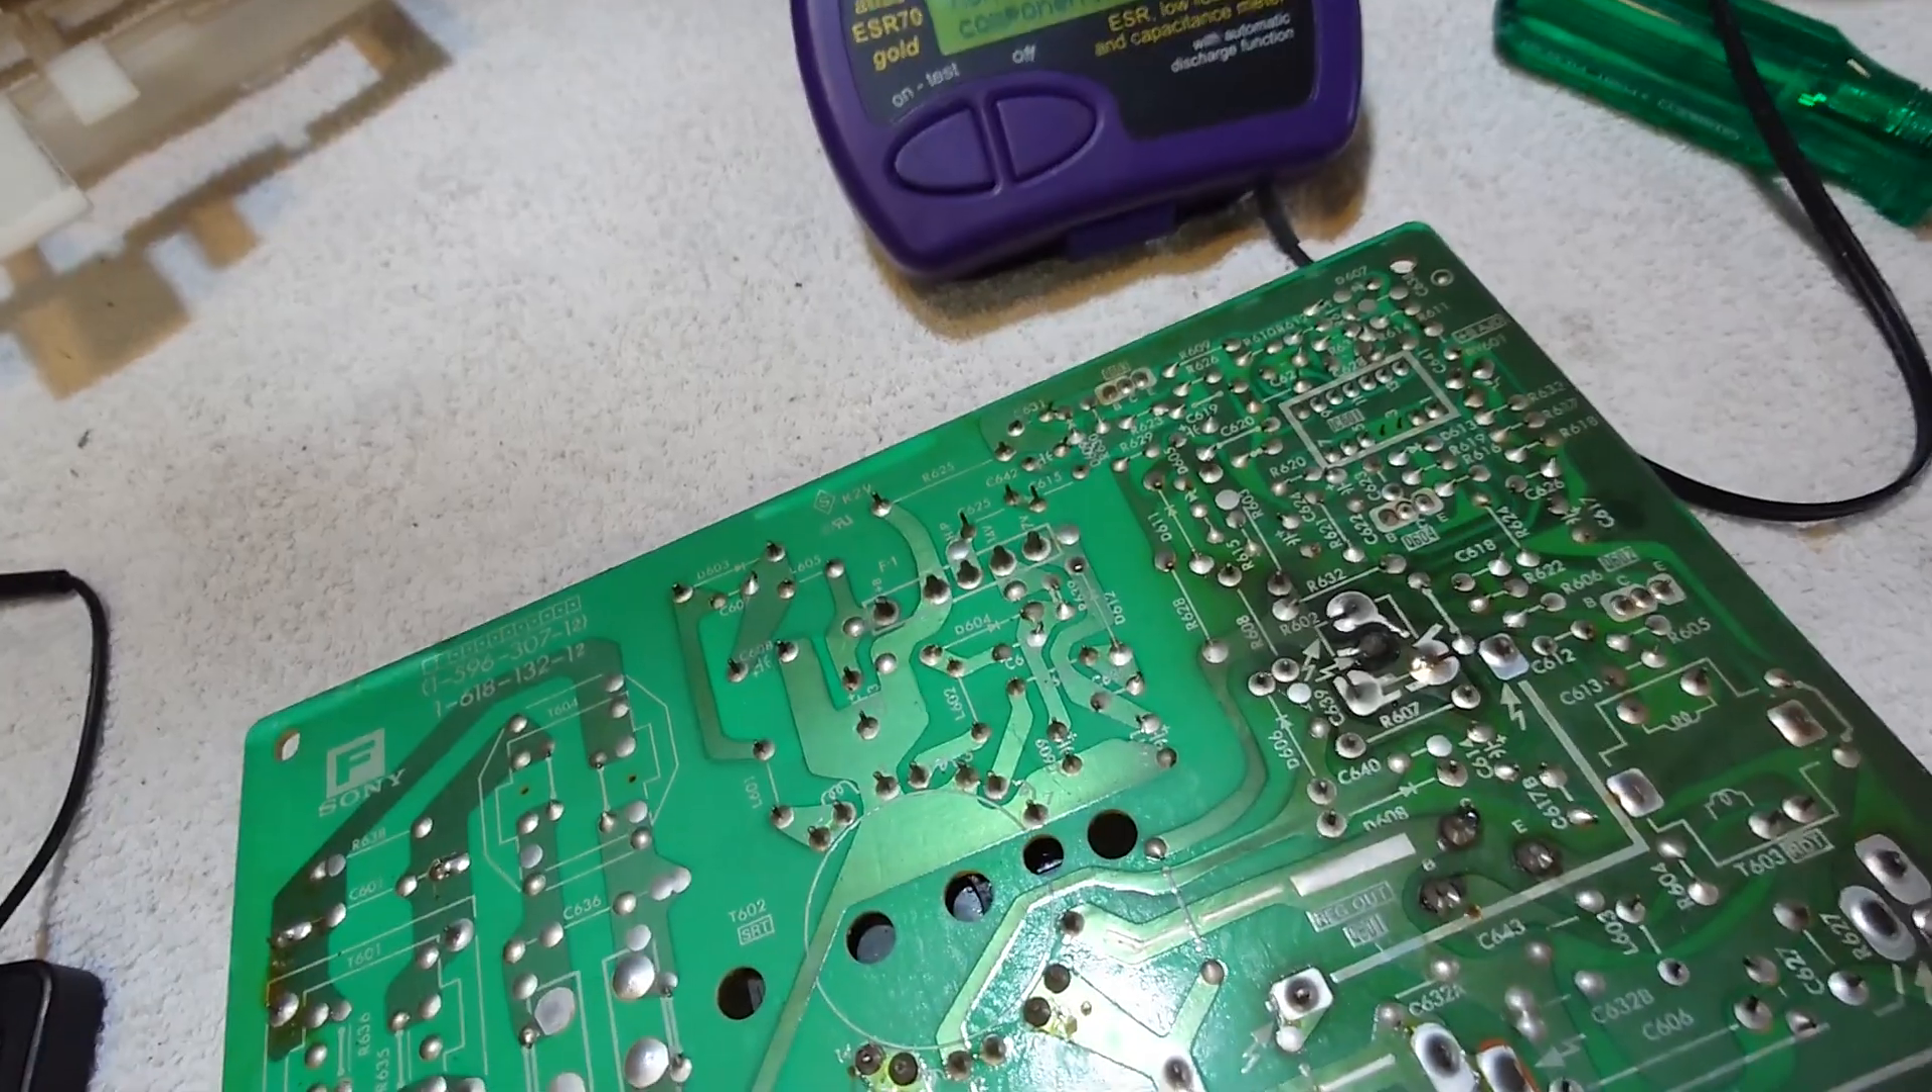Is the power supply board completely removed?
Yes.